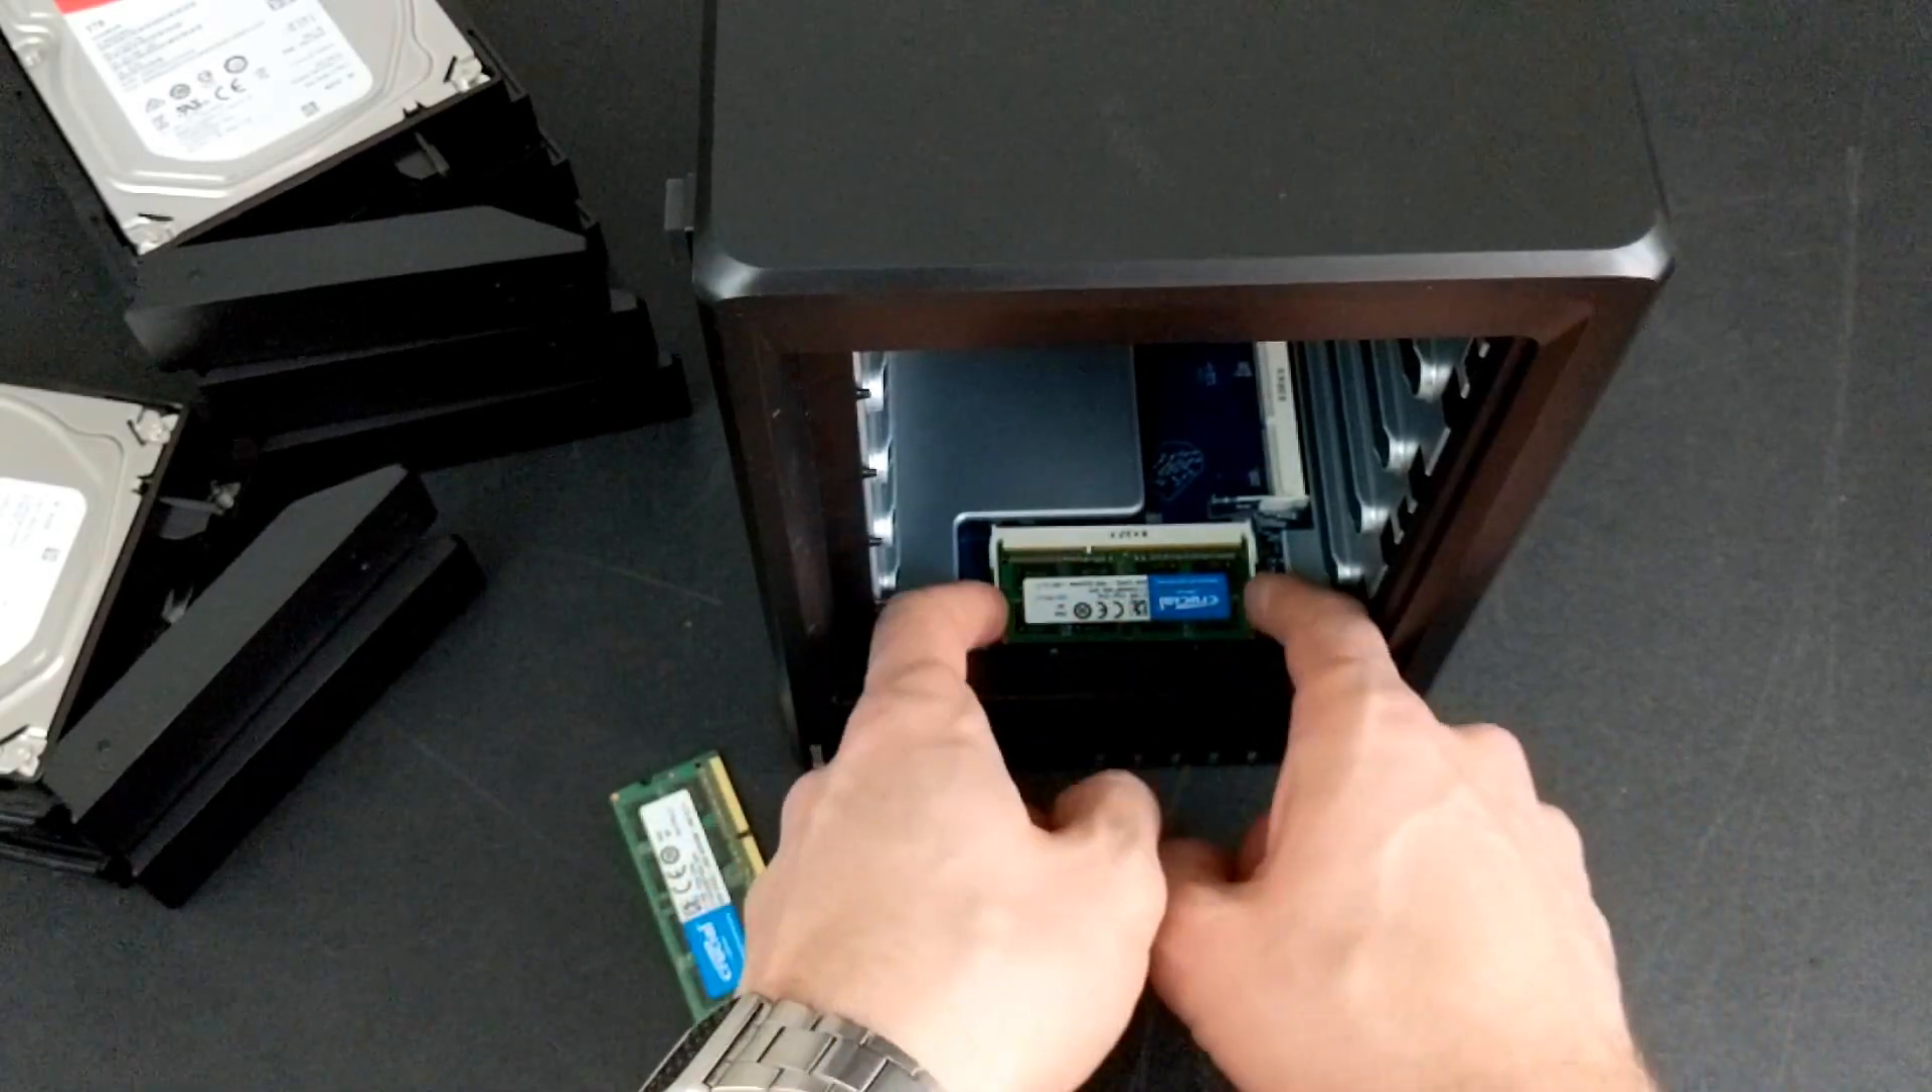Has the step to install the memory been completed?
No.